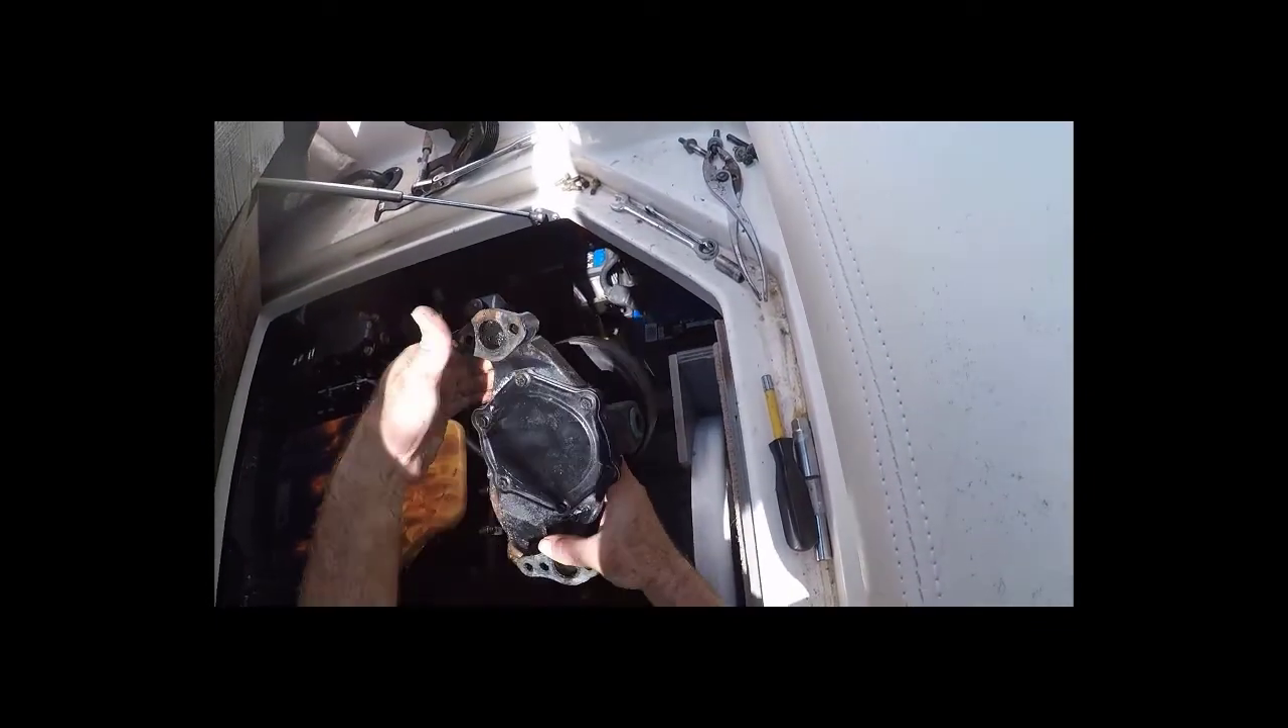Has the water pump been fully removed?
Yes.